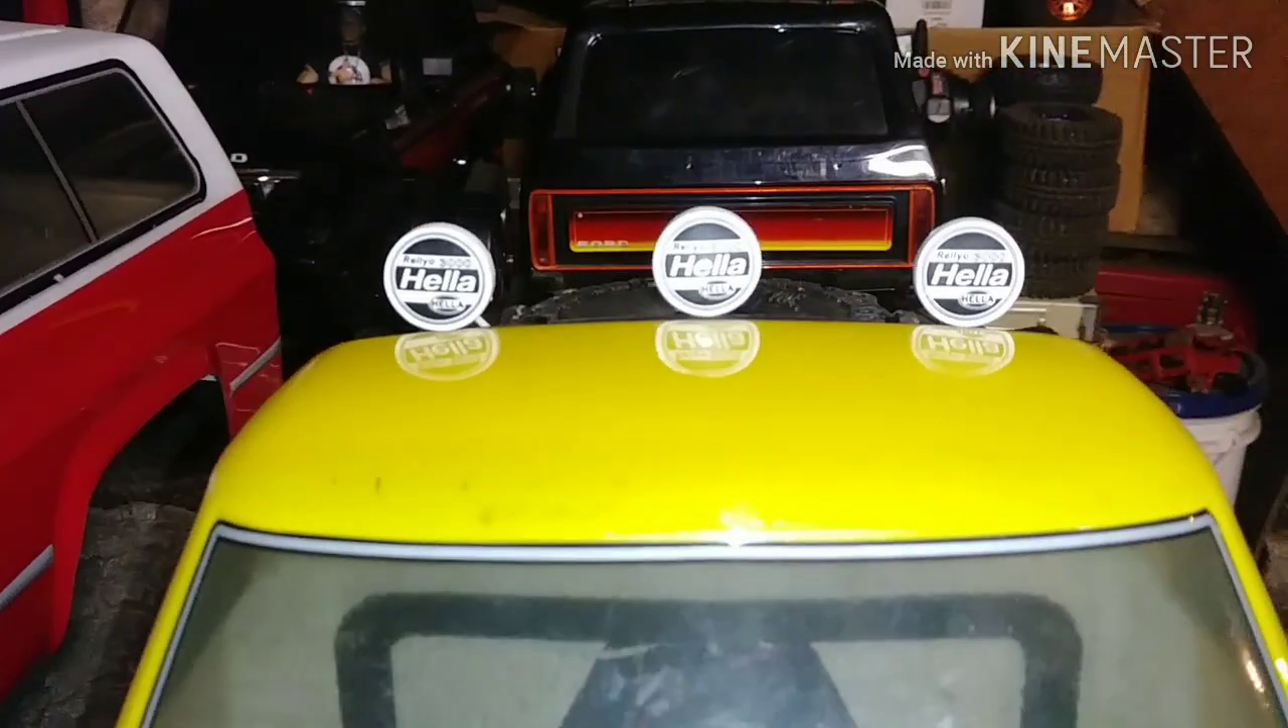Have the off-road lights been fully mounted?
Yes.